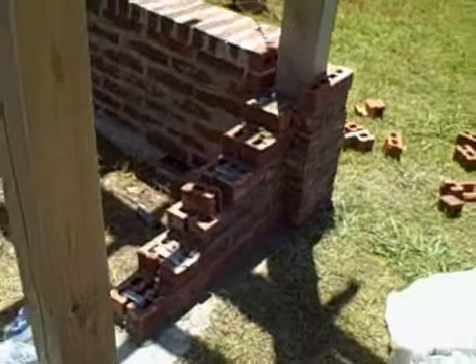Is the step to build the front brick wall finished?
No.